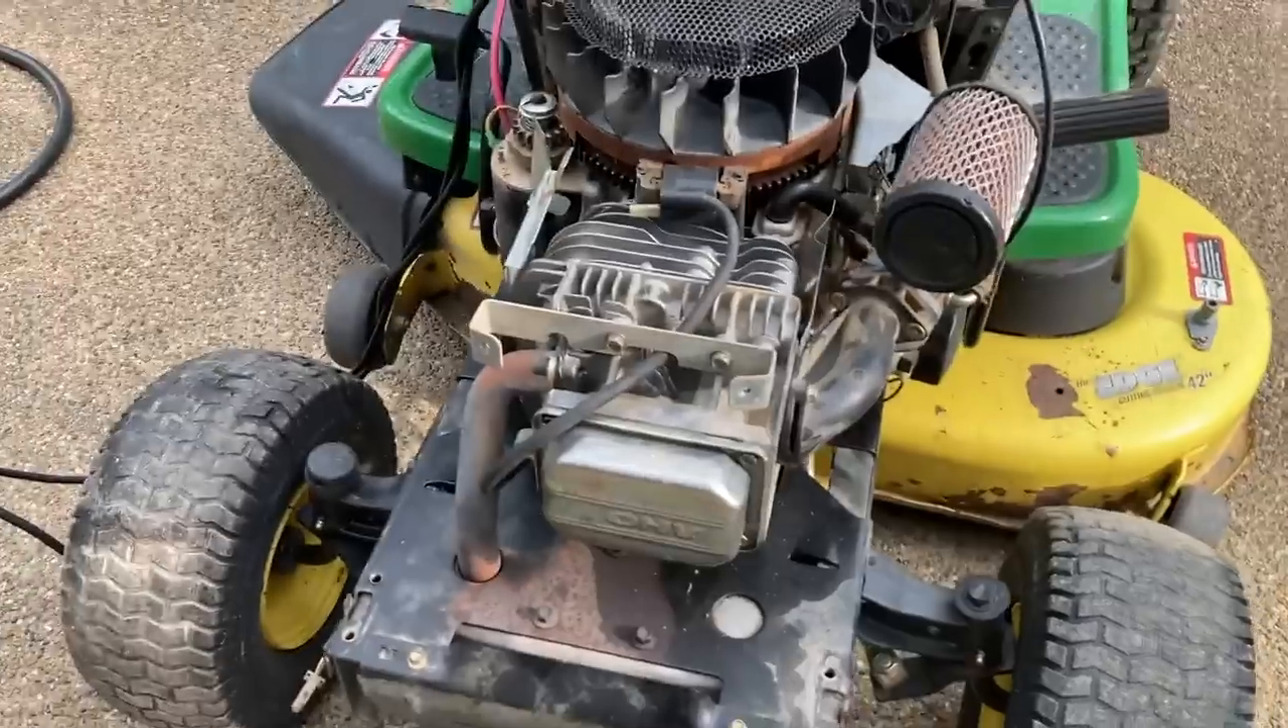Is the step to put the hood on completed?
No.